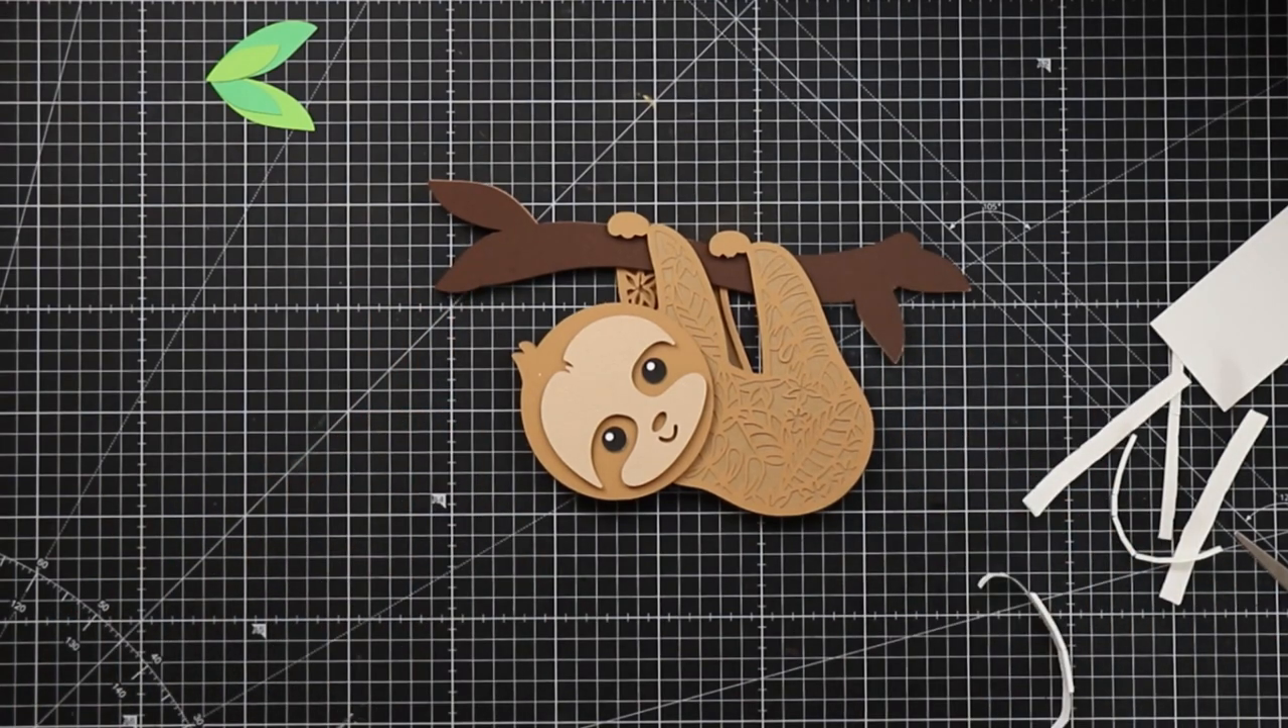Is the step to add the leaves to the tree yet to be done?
Yes.